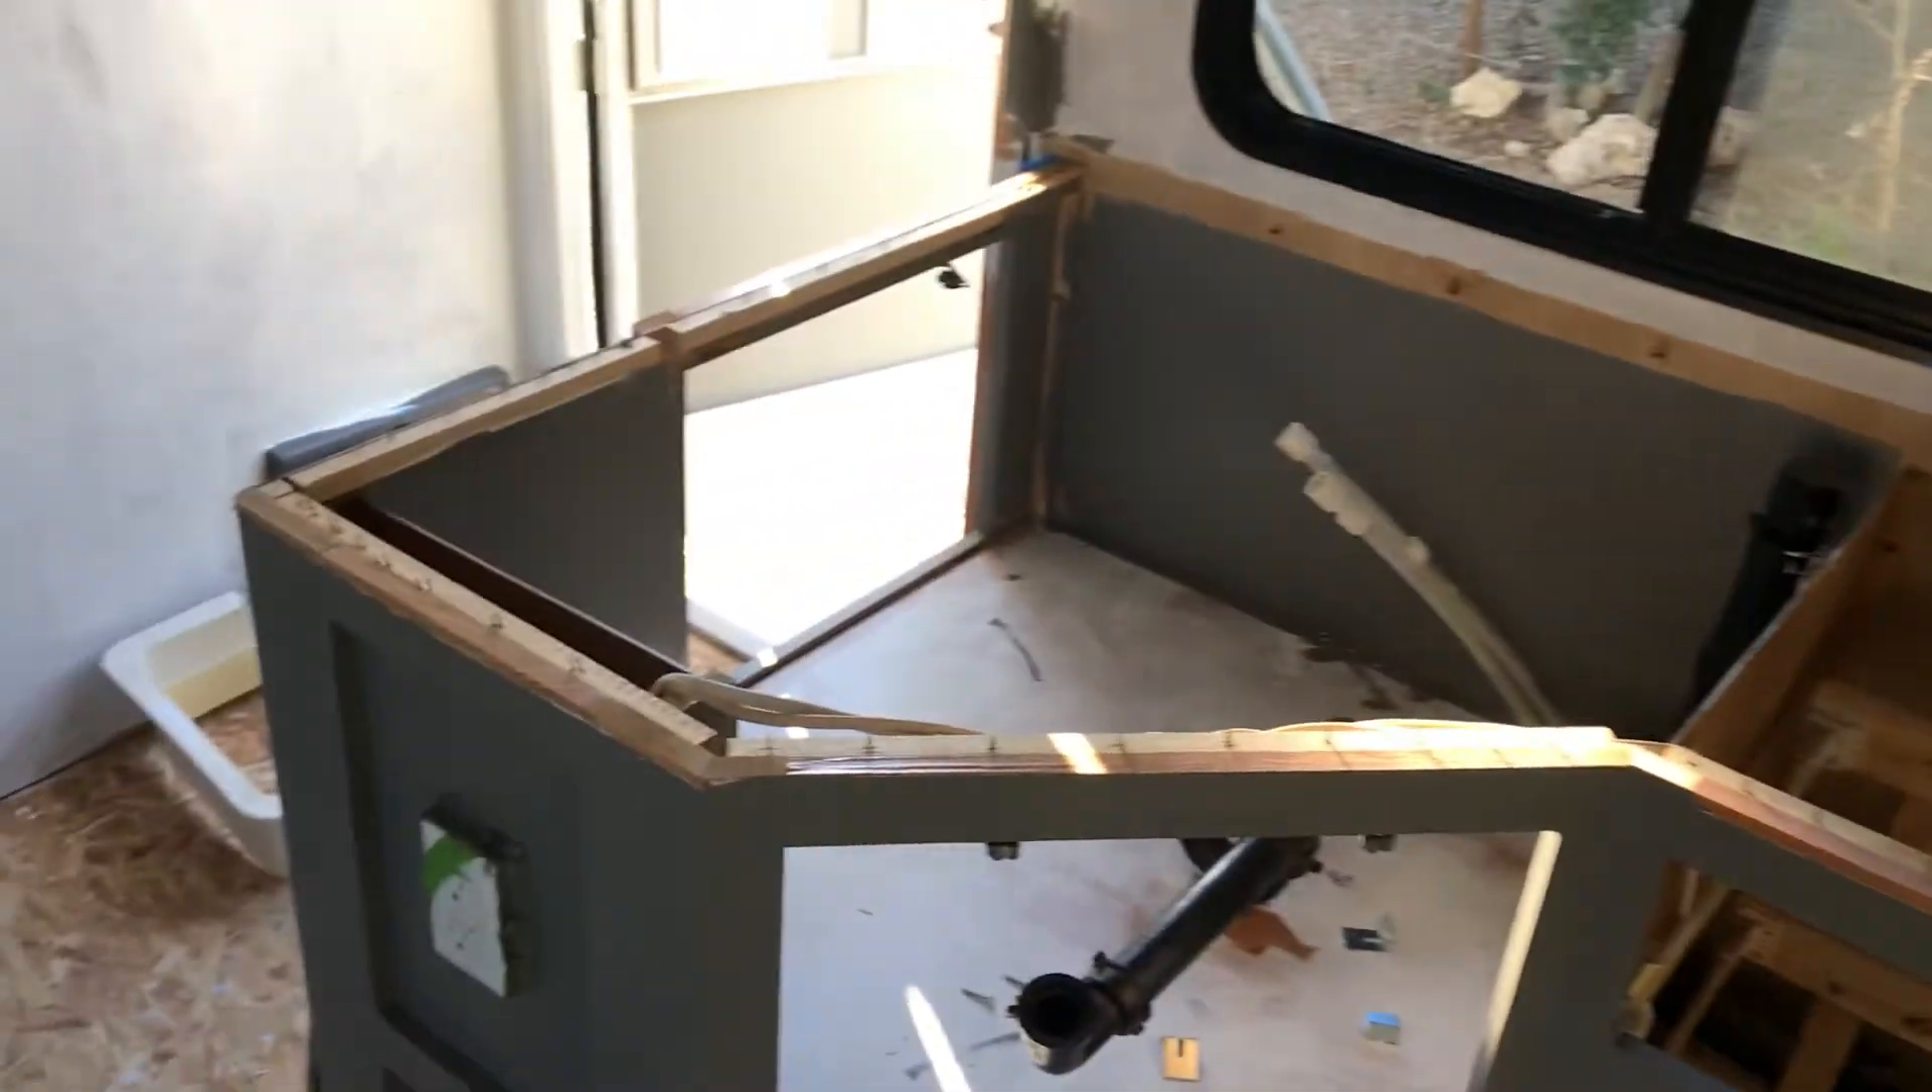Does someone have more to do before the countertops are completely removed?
No.